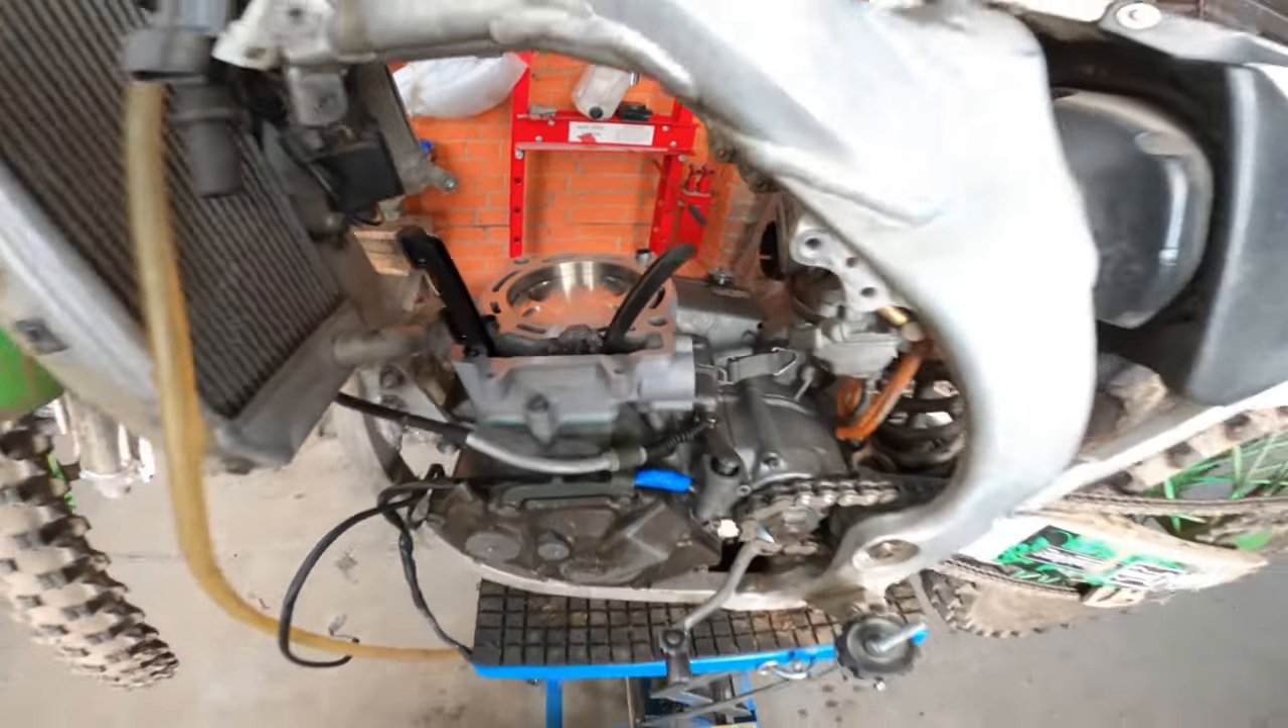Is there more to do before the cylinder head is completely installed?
Yes.